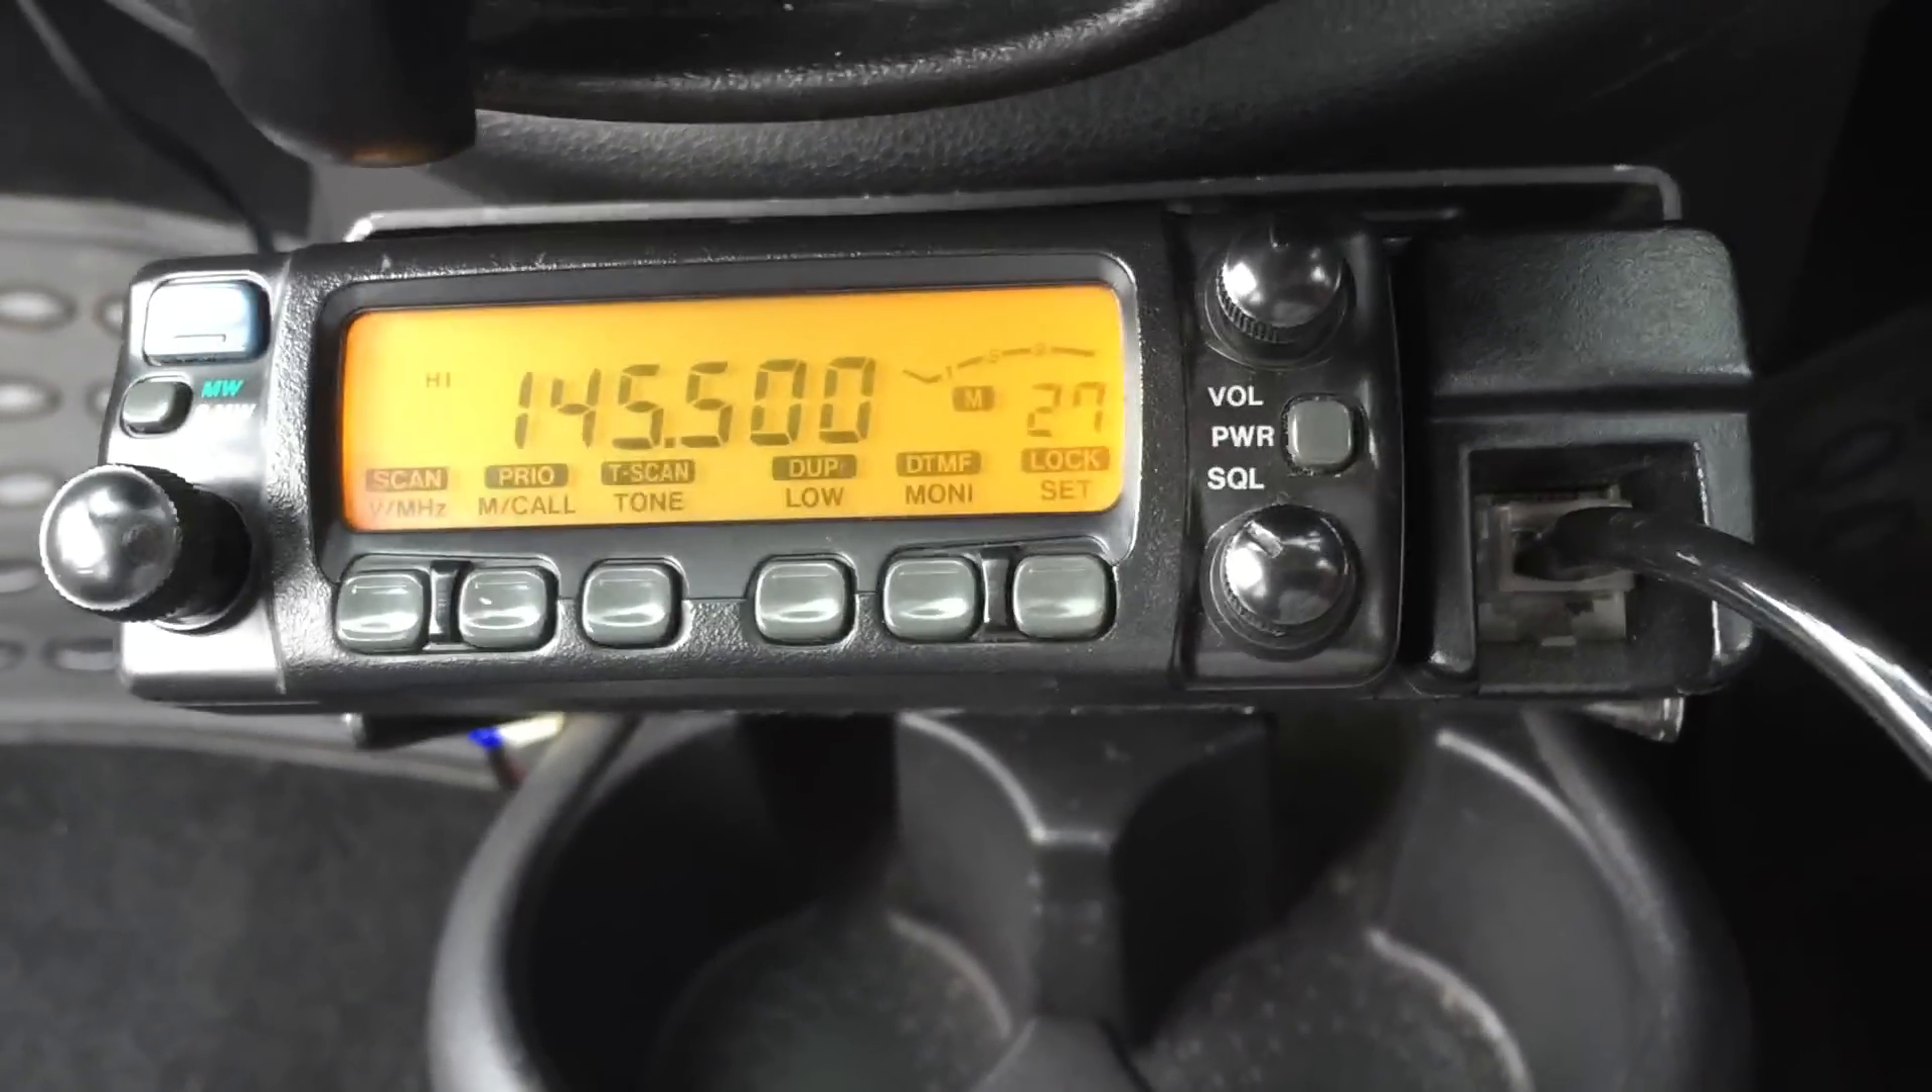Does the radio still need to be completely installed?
No.